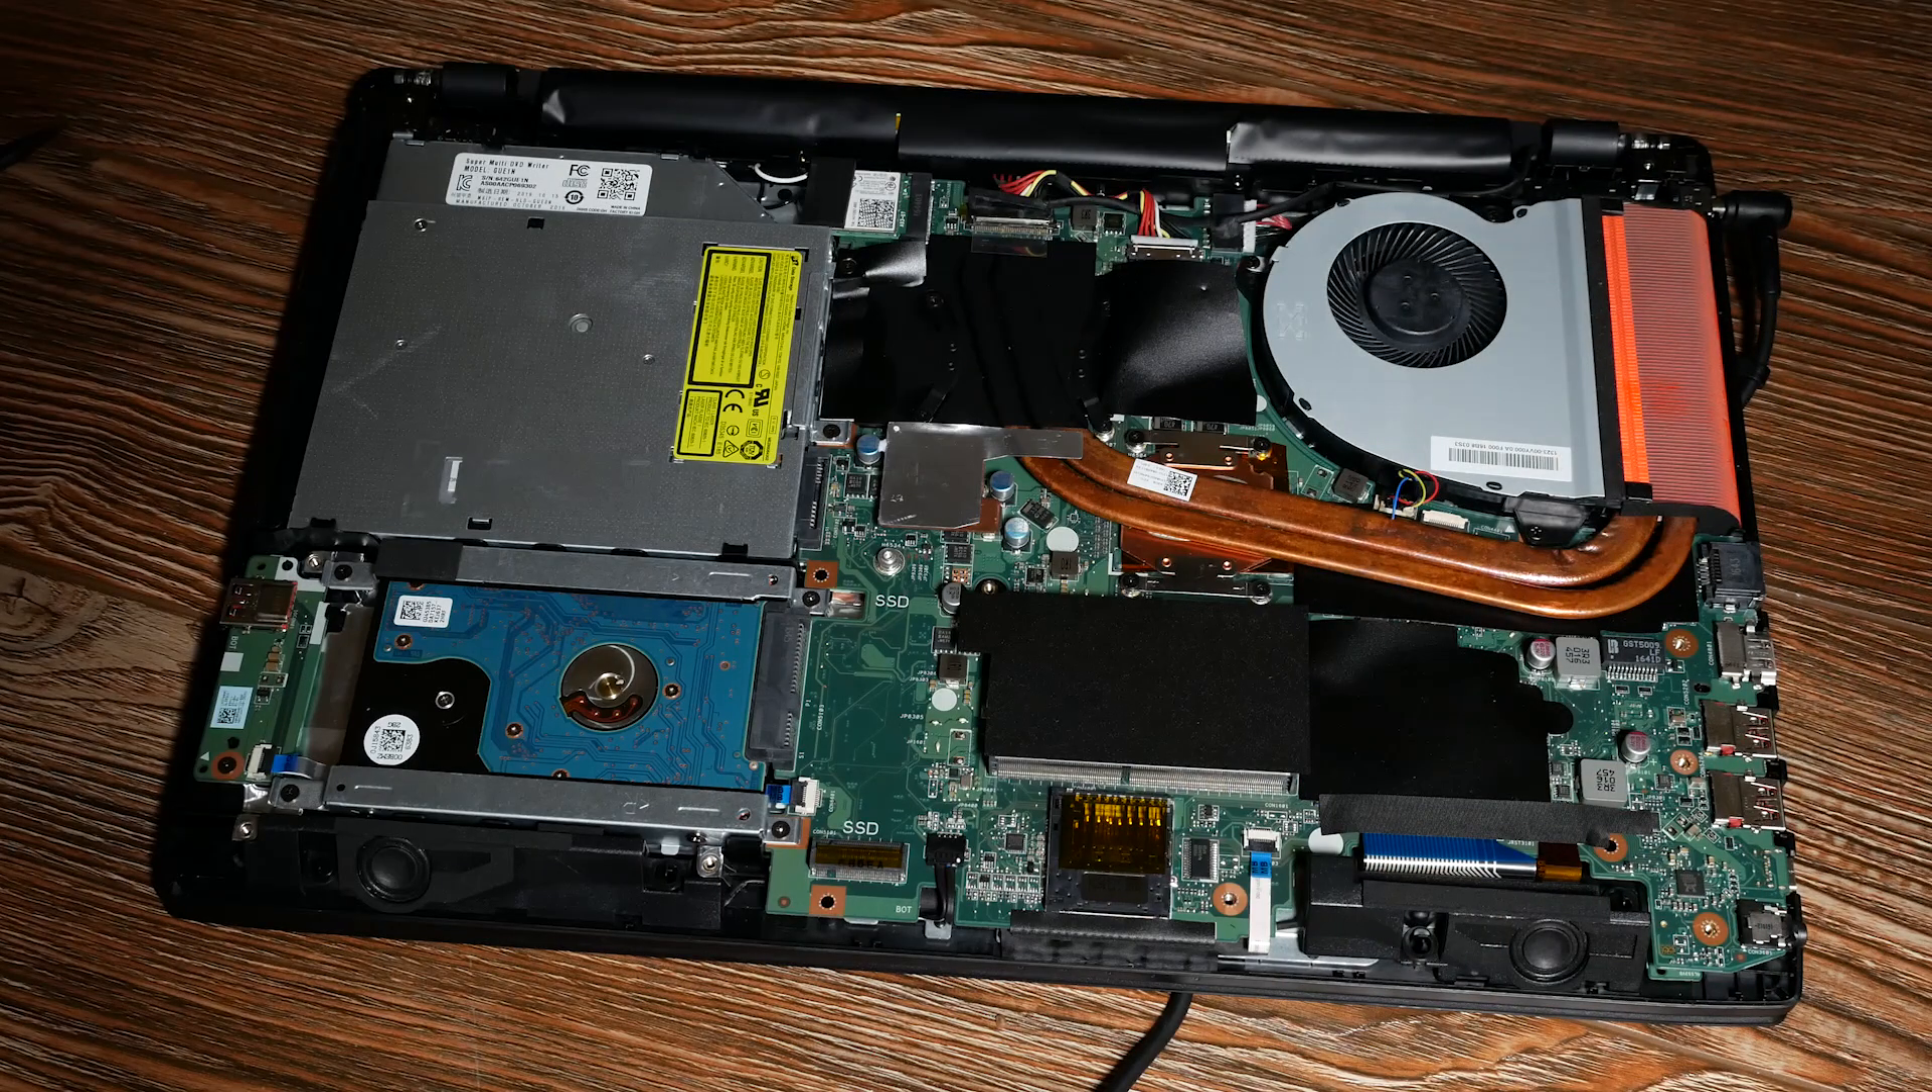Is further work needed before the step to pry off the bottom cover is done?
No.